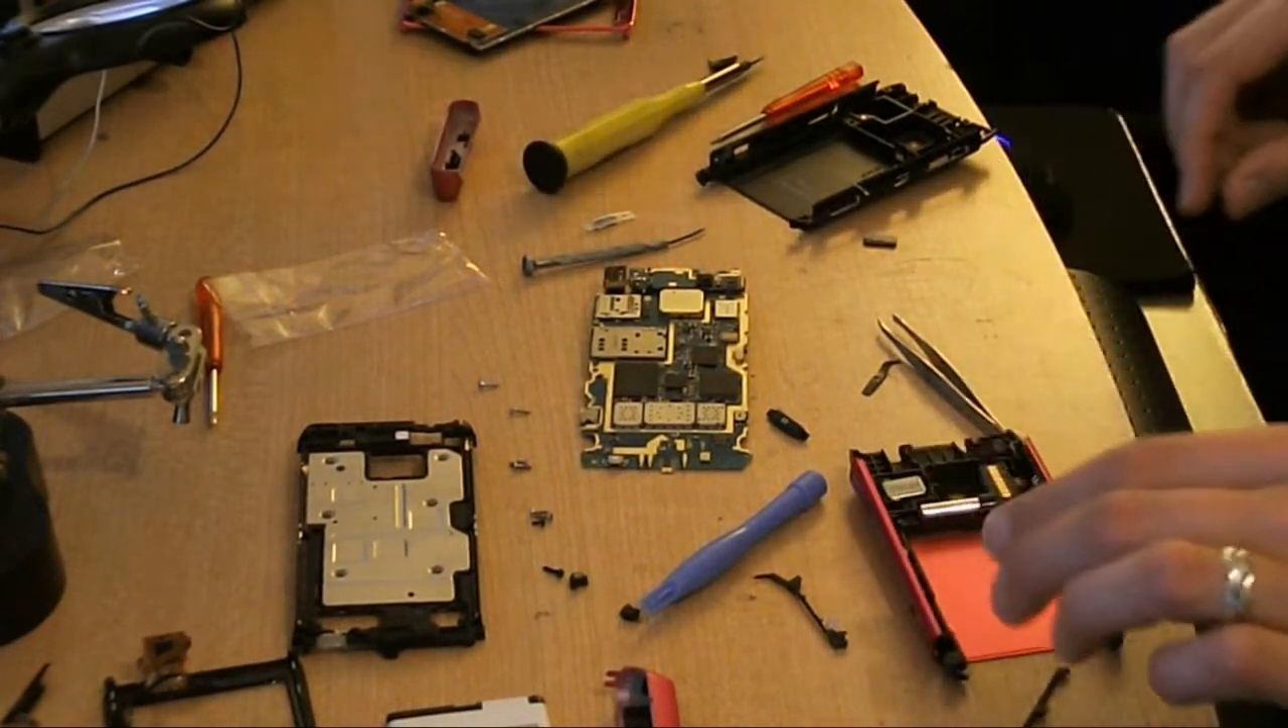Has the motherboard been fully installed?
No.